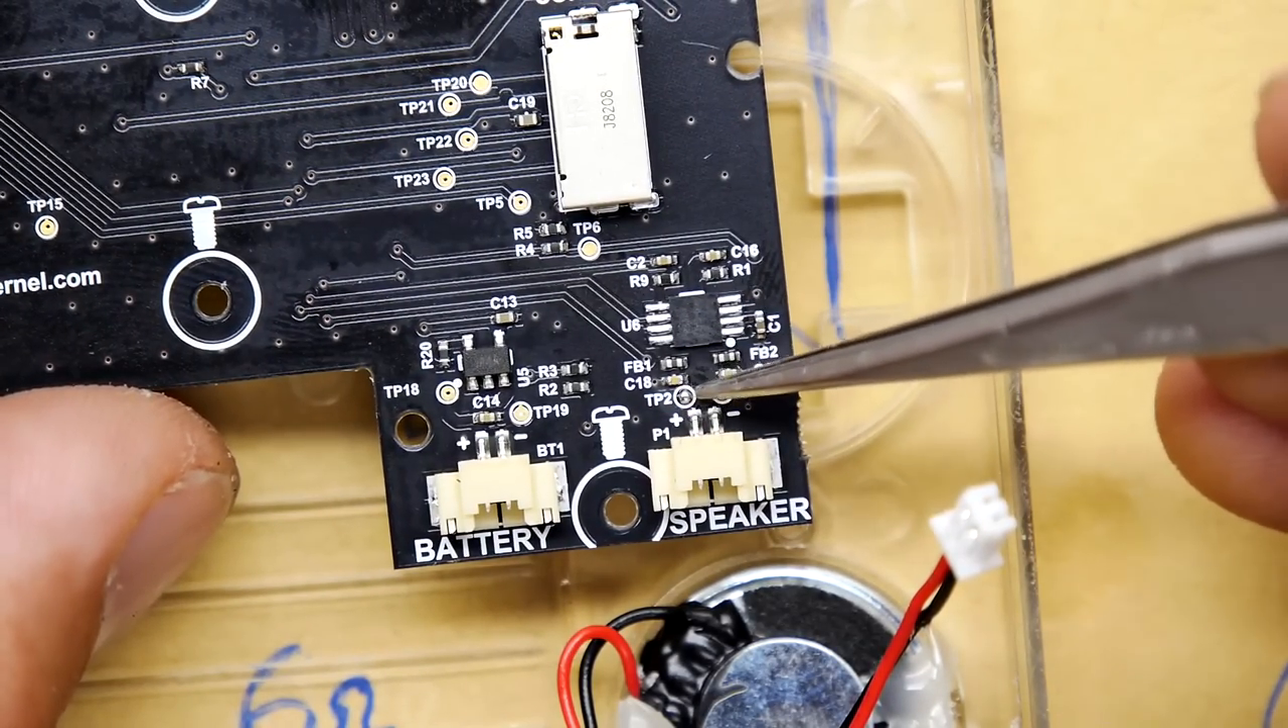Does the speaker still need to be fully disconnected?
No.